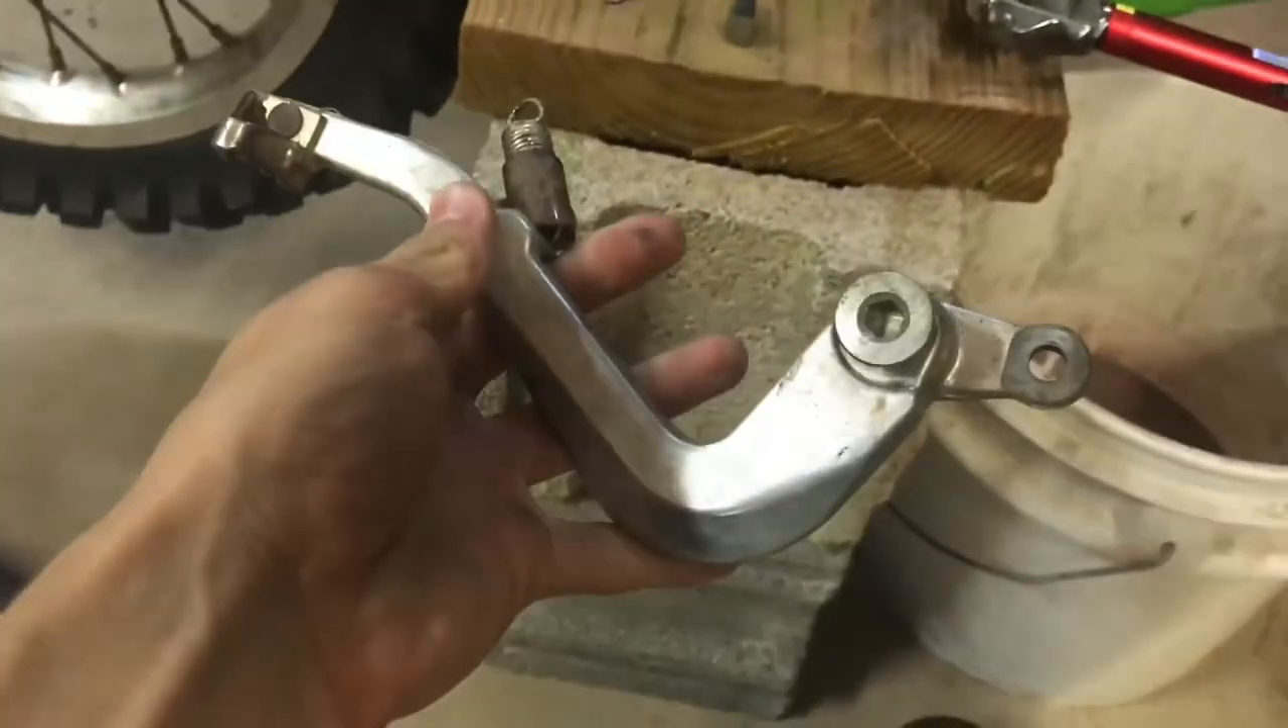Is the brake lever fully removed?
Yes.